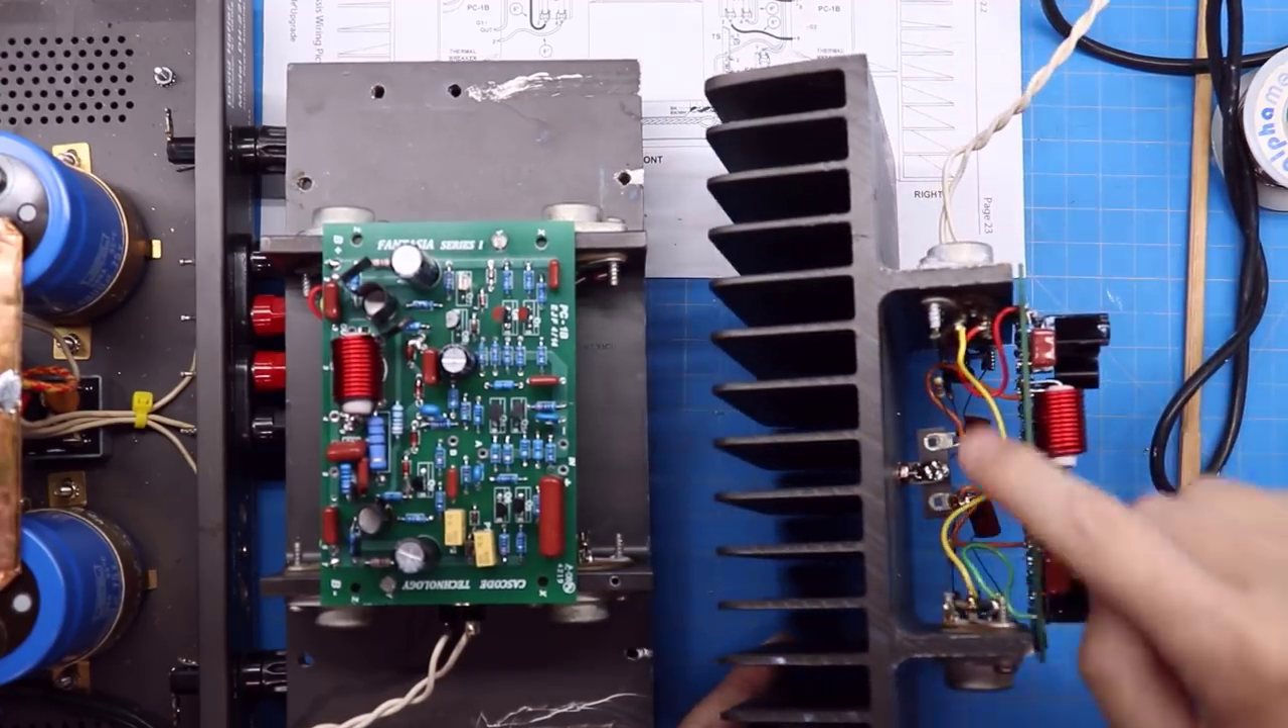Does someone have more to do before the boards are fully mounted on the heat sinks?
No.